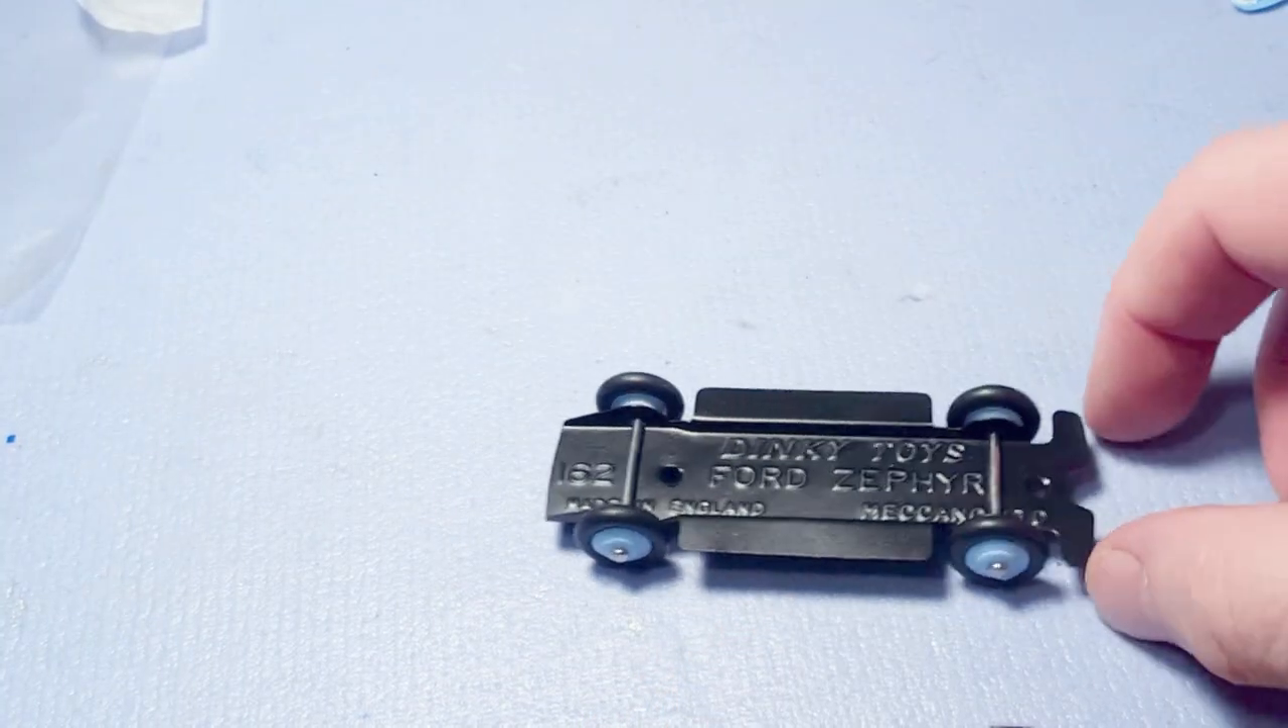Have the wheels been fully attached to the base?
Yes.